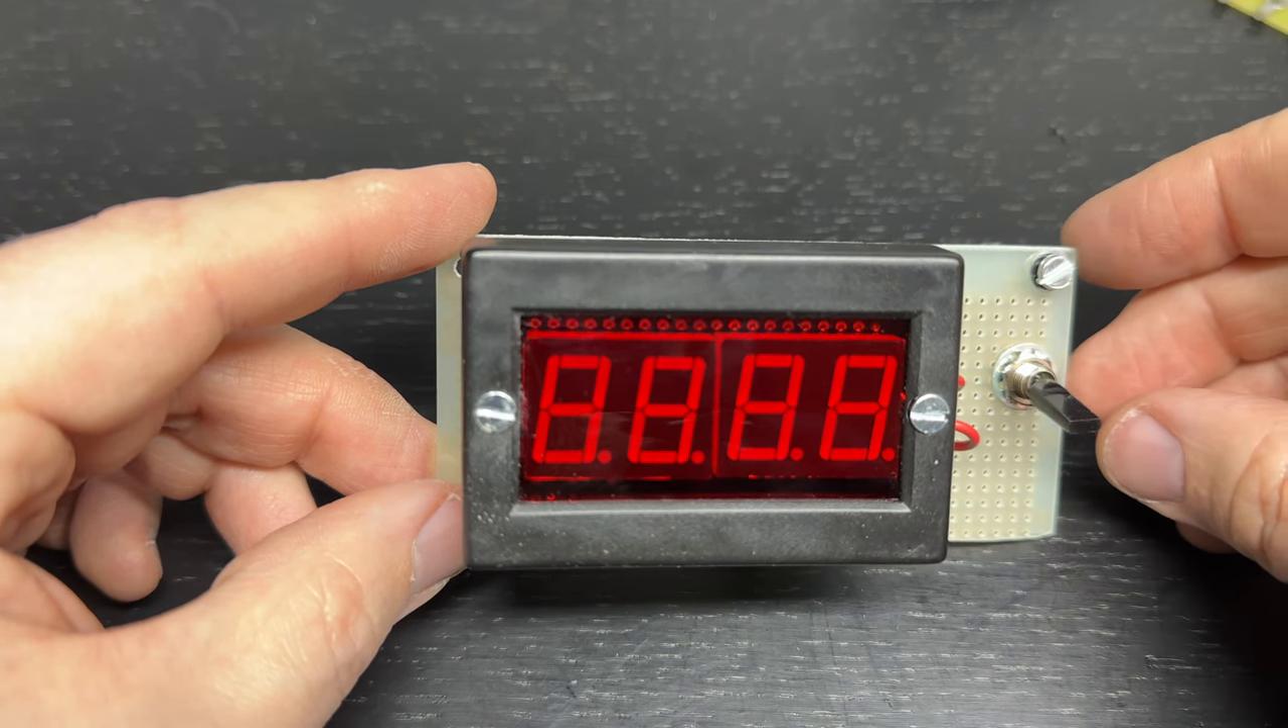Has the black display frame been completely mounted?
Yes.